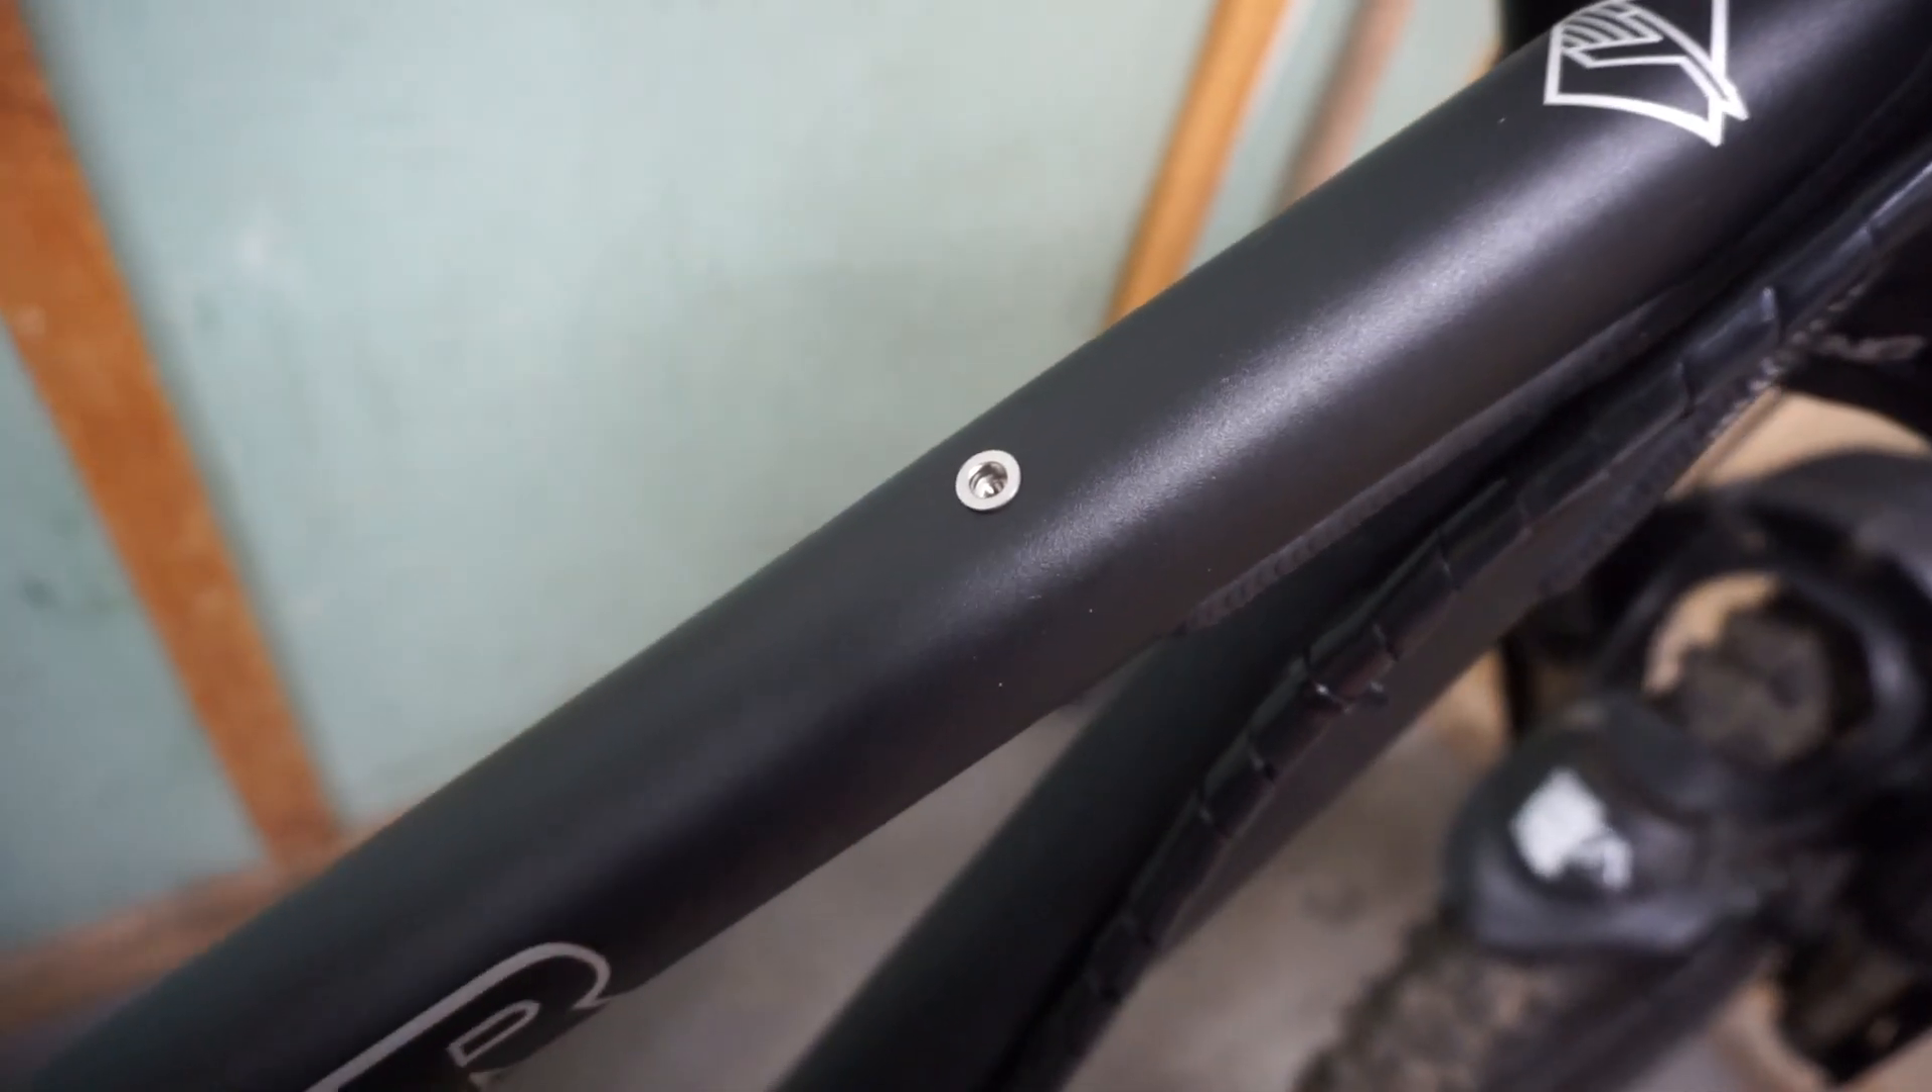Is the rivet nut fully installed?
Yes.